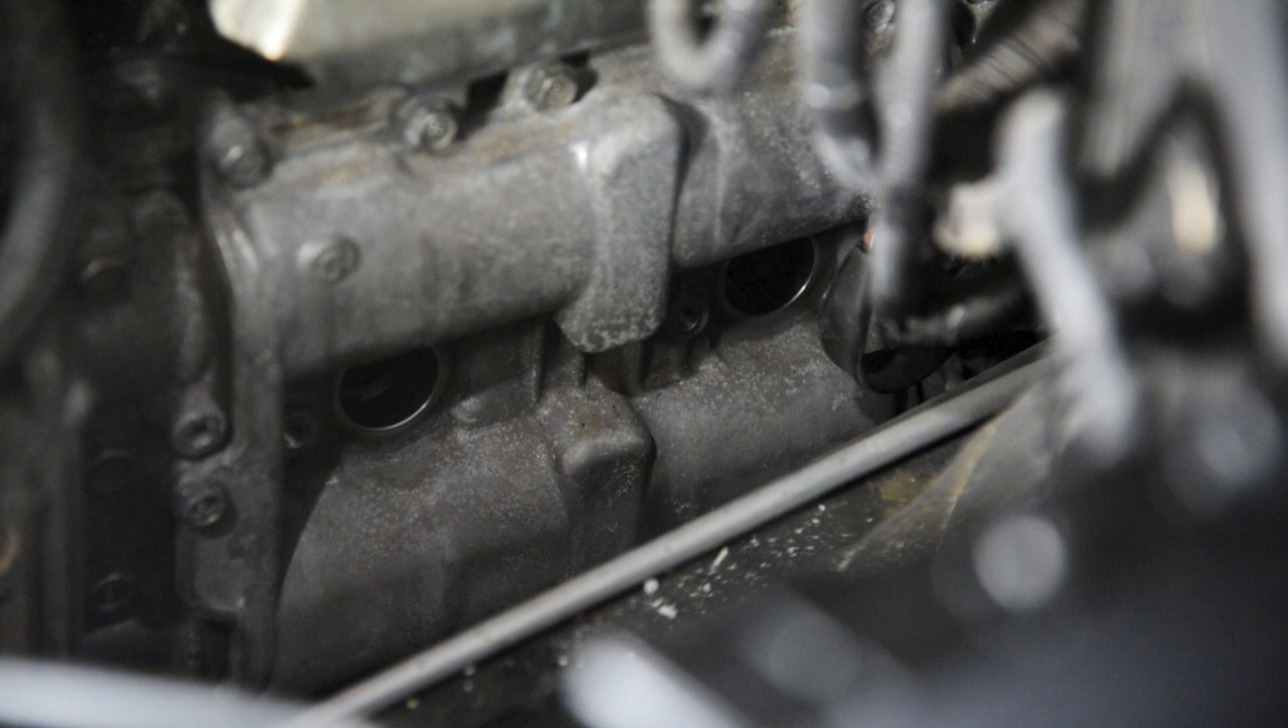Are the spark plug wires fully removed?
Yes.